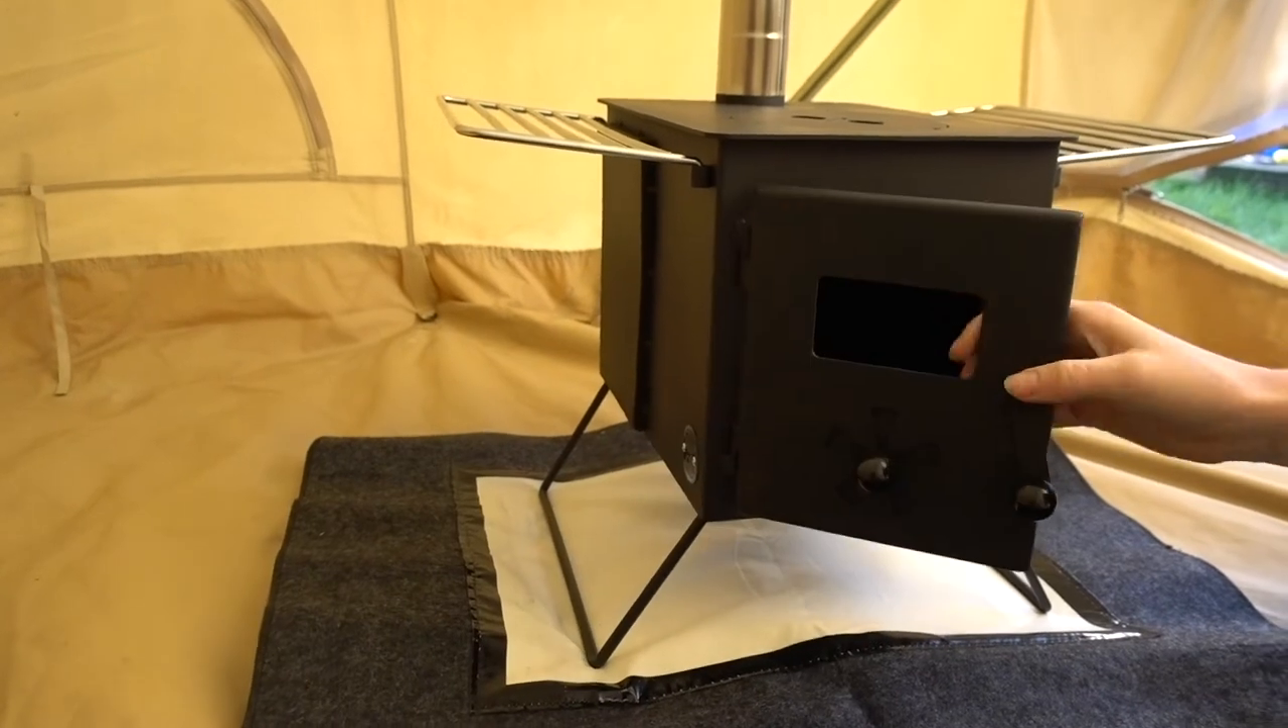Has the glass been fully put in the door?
No.